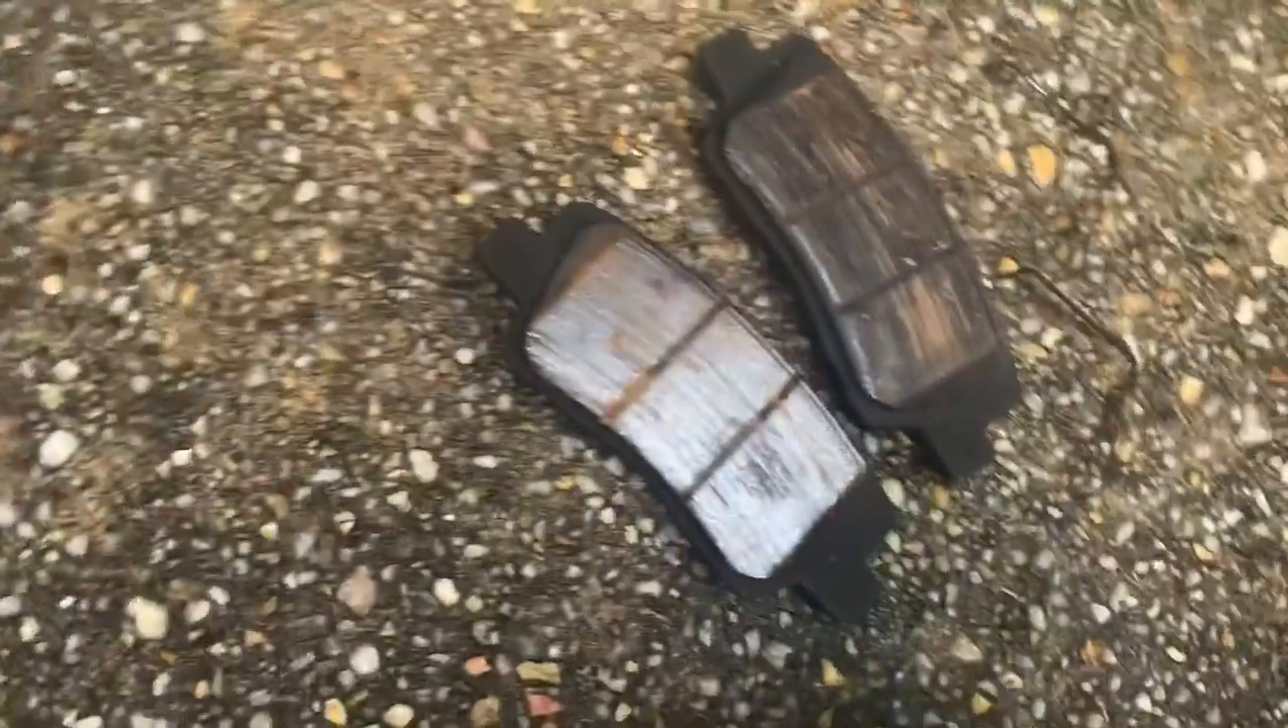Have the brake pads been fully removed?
Yes.